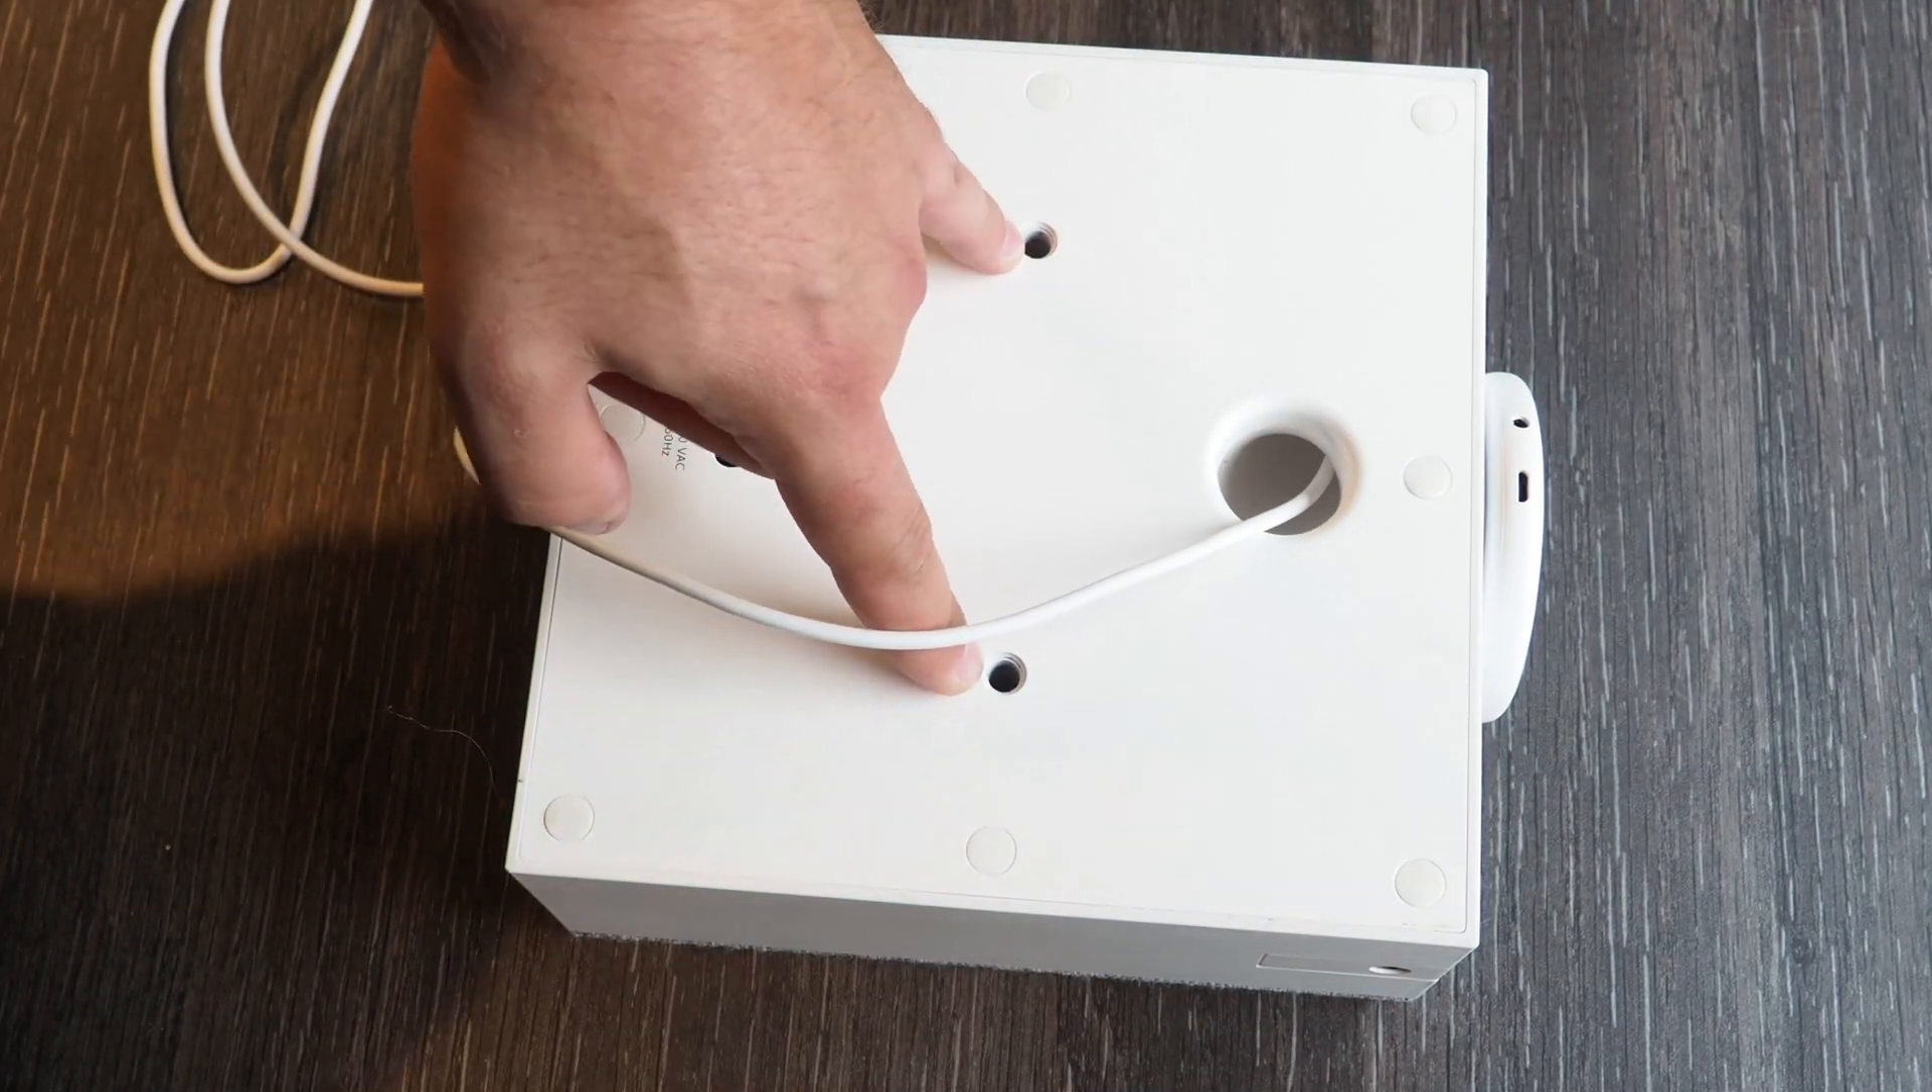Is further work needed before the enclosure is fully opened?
Yes.